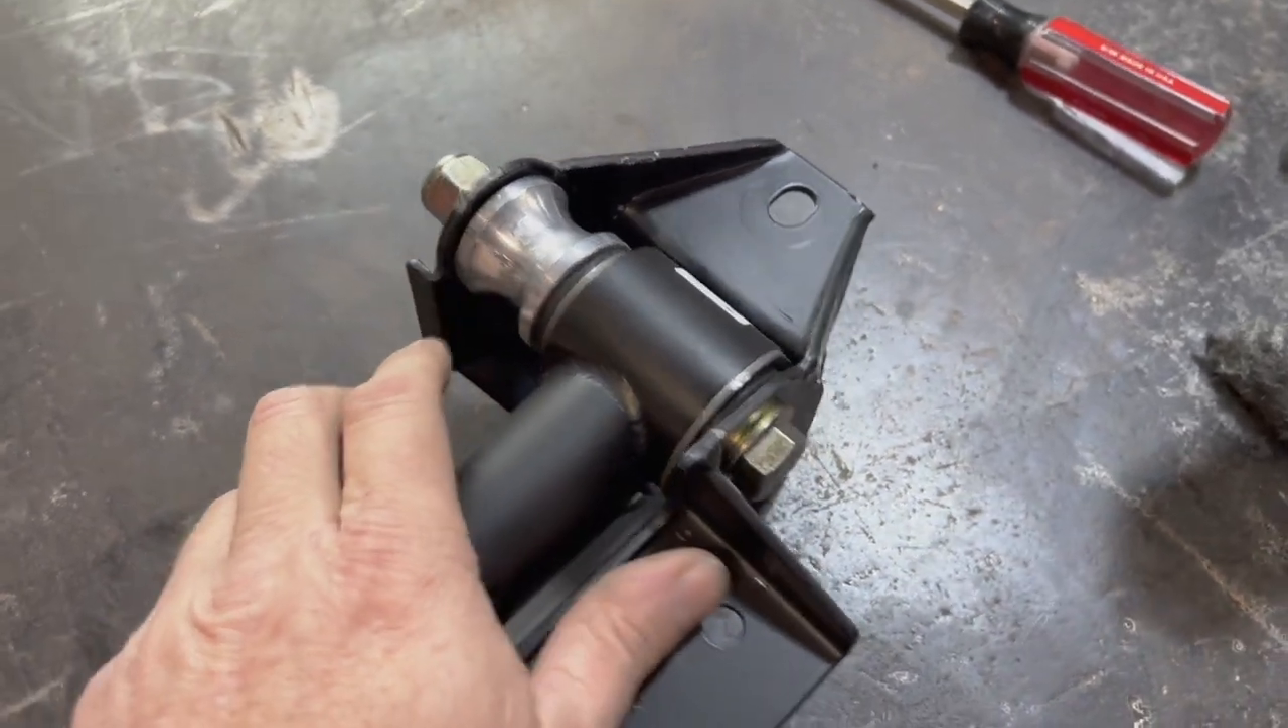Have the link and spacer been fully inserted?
Yes.